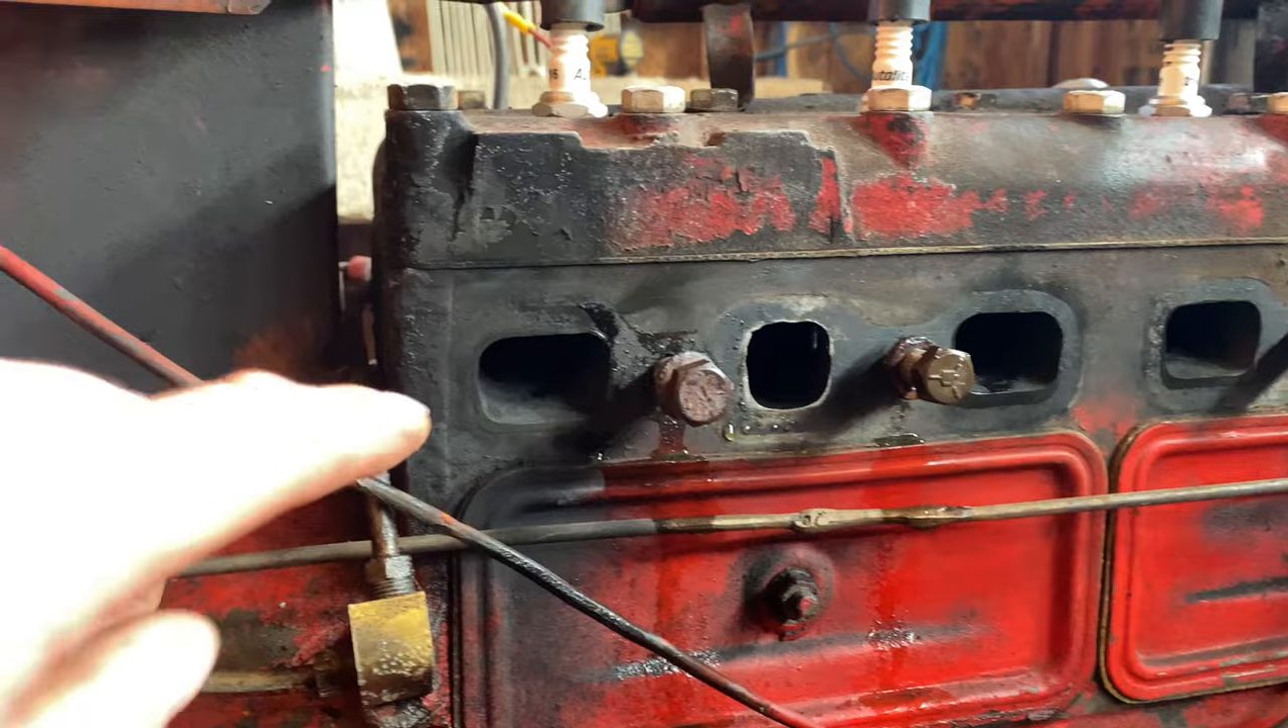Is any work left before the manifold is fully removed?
No.